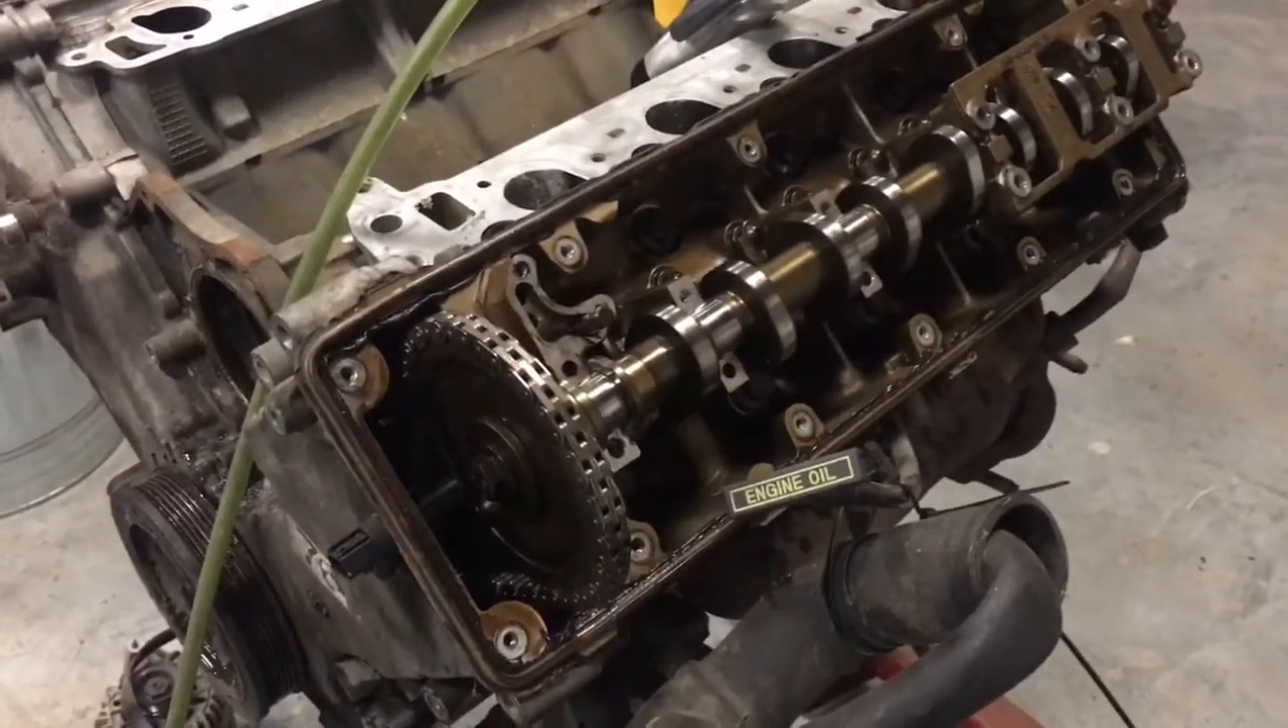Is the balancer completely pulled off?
No.